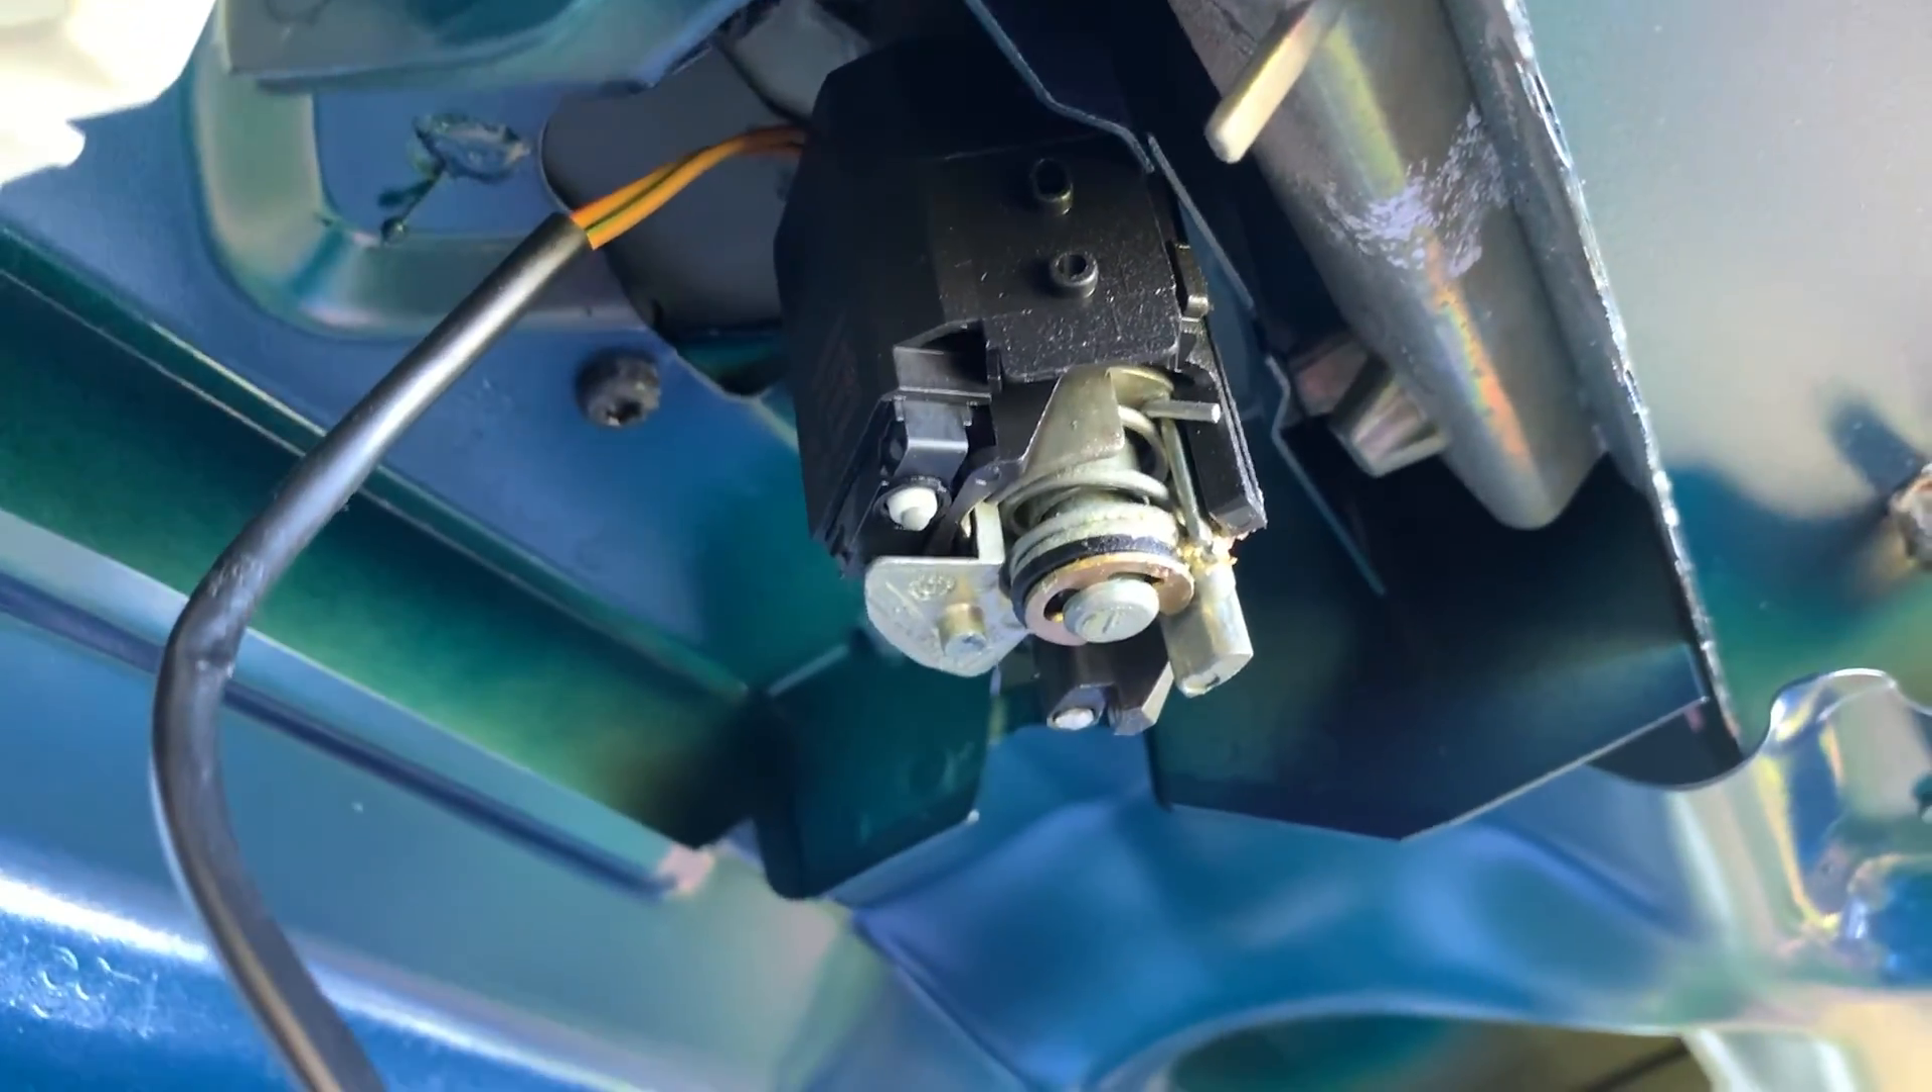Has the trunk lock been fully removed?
No.